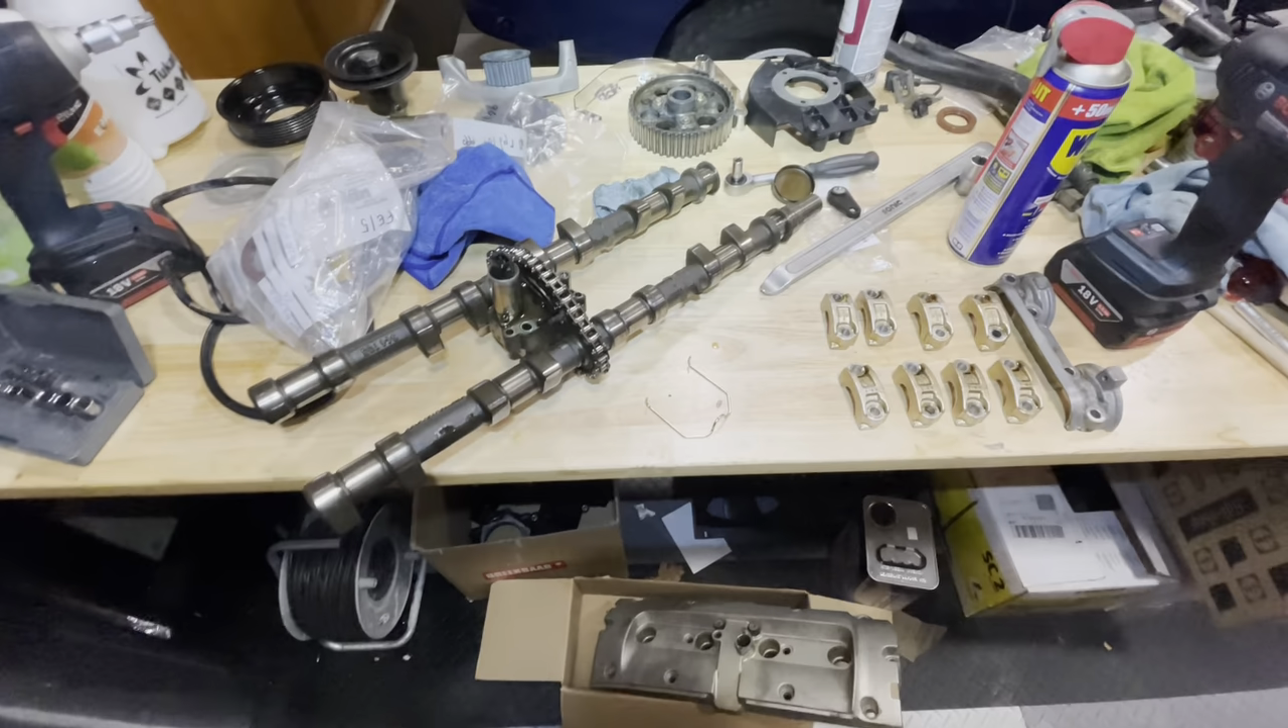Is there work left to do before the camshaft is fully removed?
No.